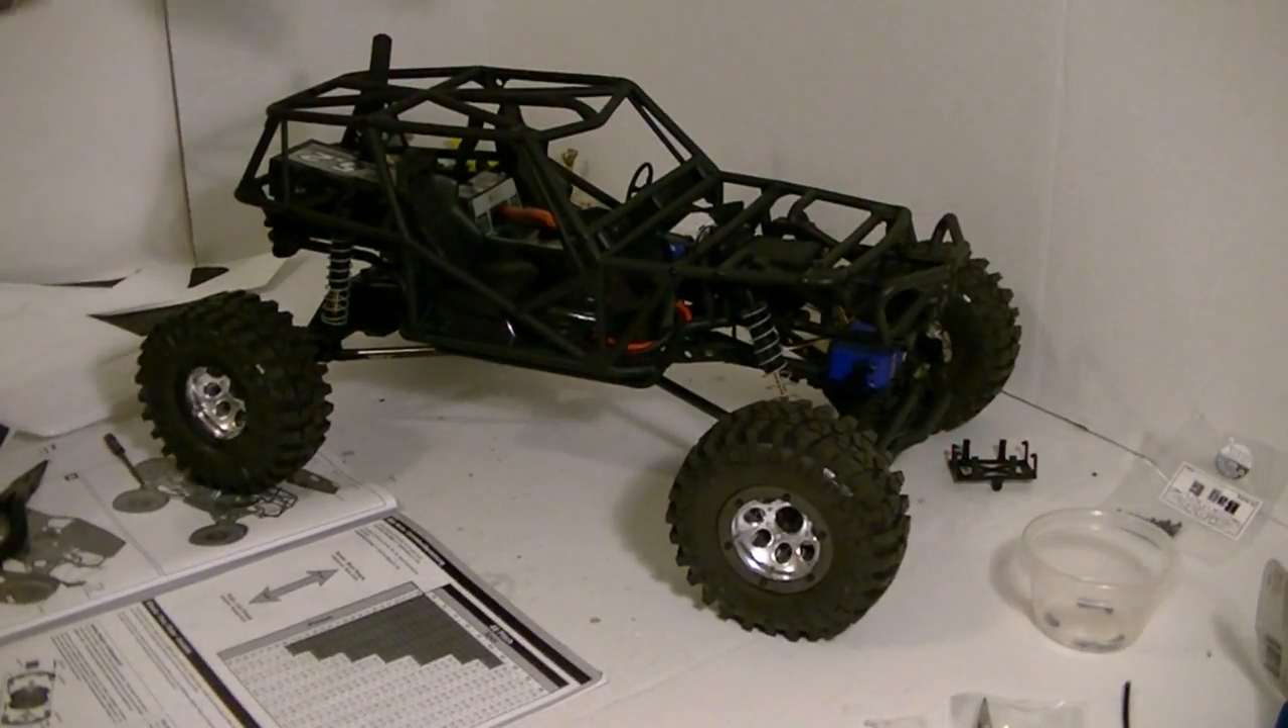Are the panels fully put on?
No.